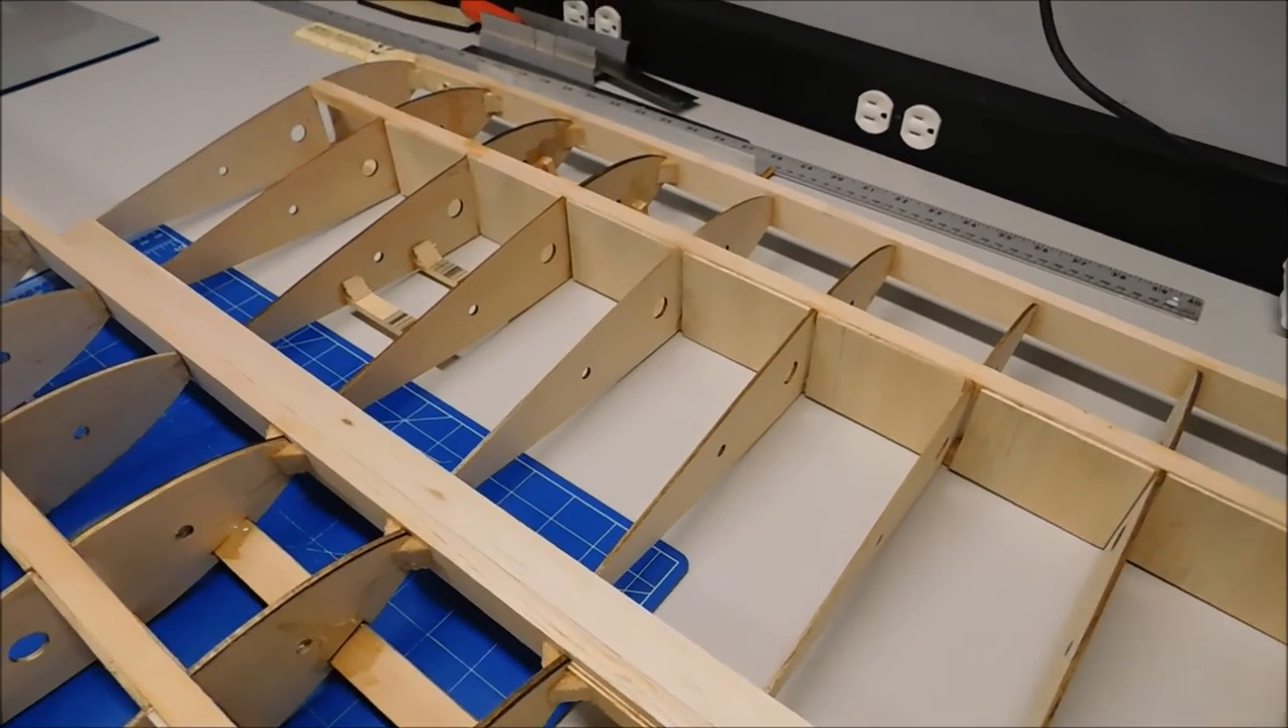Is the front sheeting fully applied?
No.